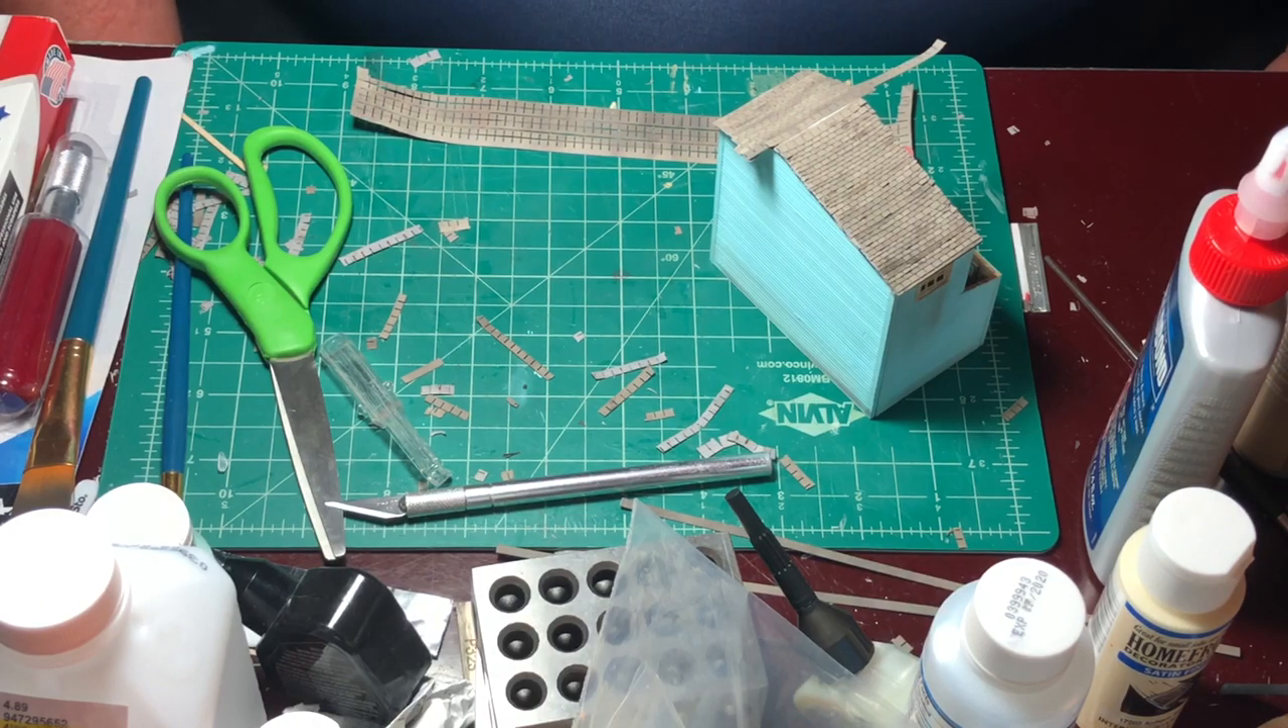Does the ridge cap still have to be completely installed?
Yes.